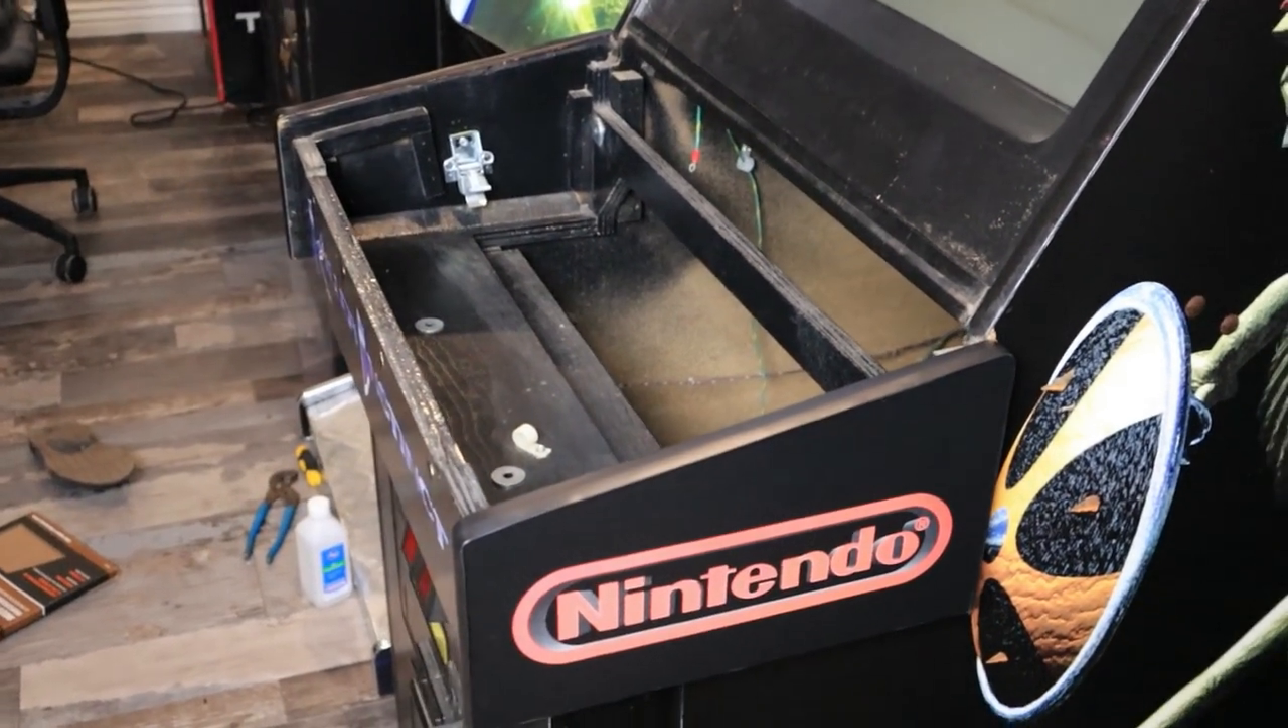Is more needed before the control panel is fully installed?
Yes.